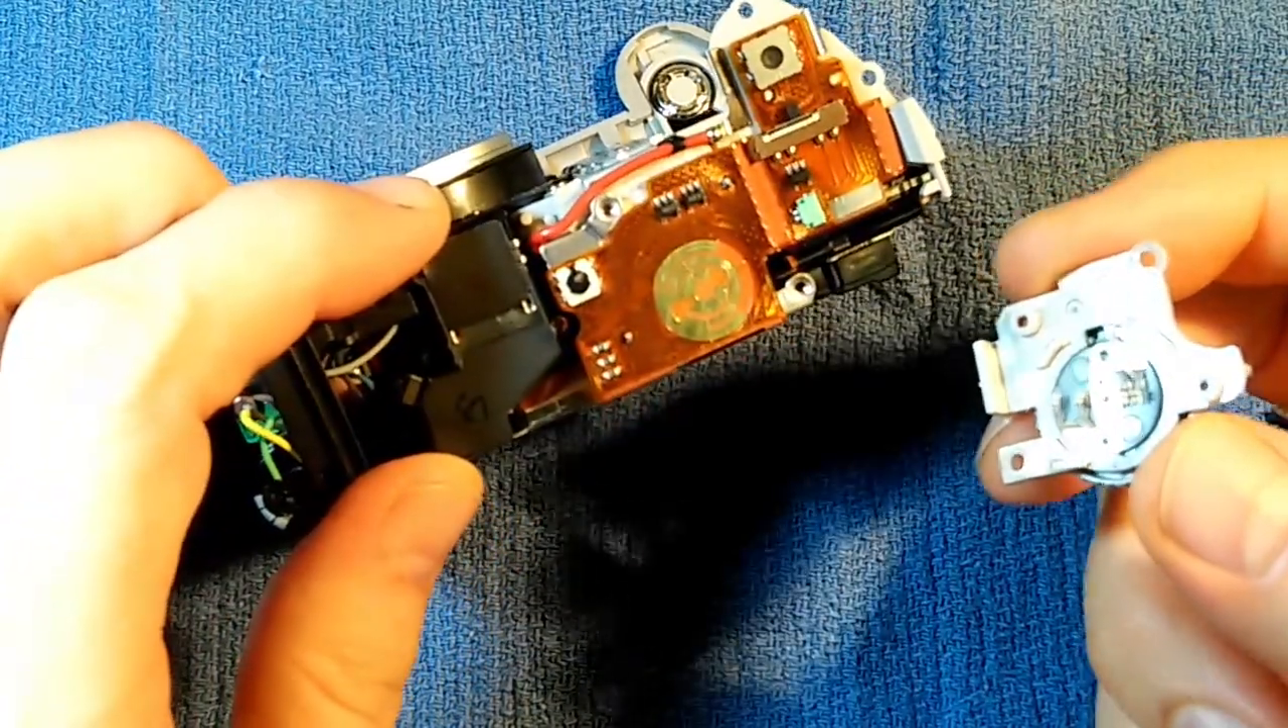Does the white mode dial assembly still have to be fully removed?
No.